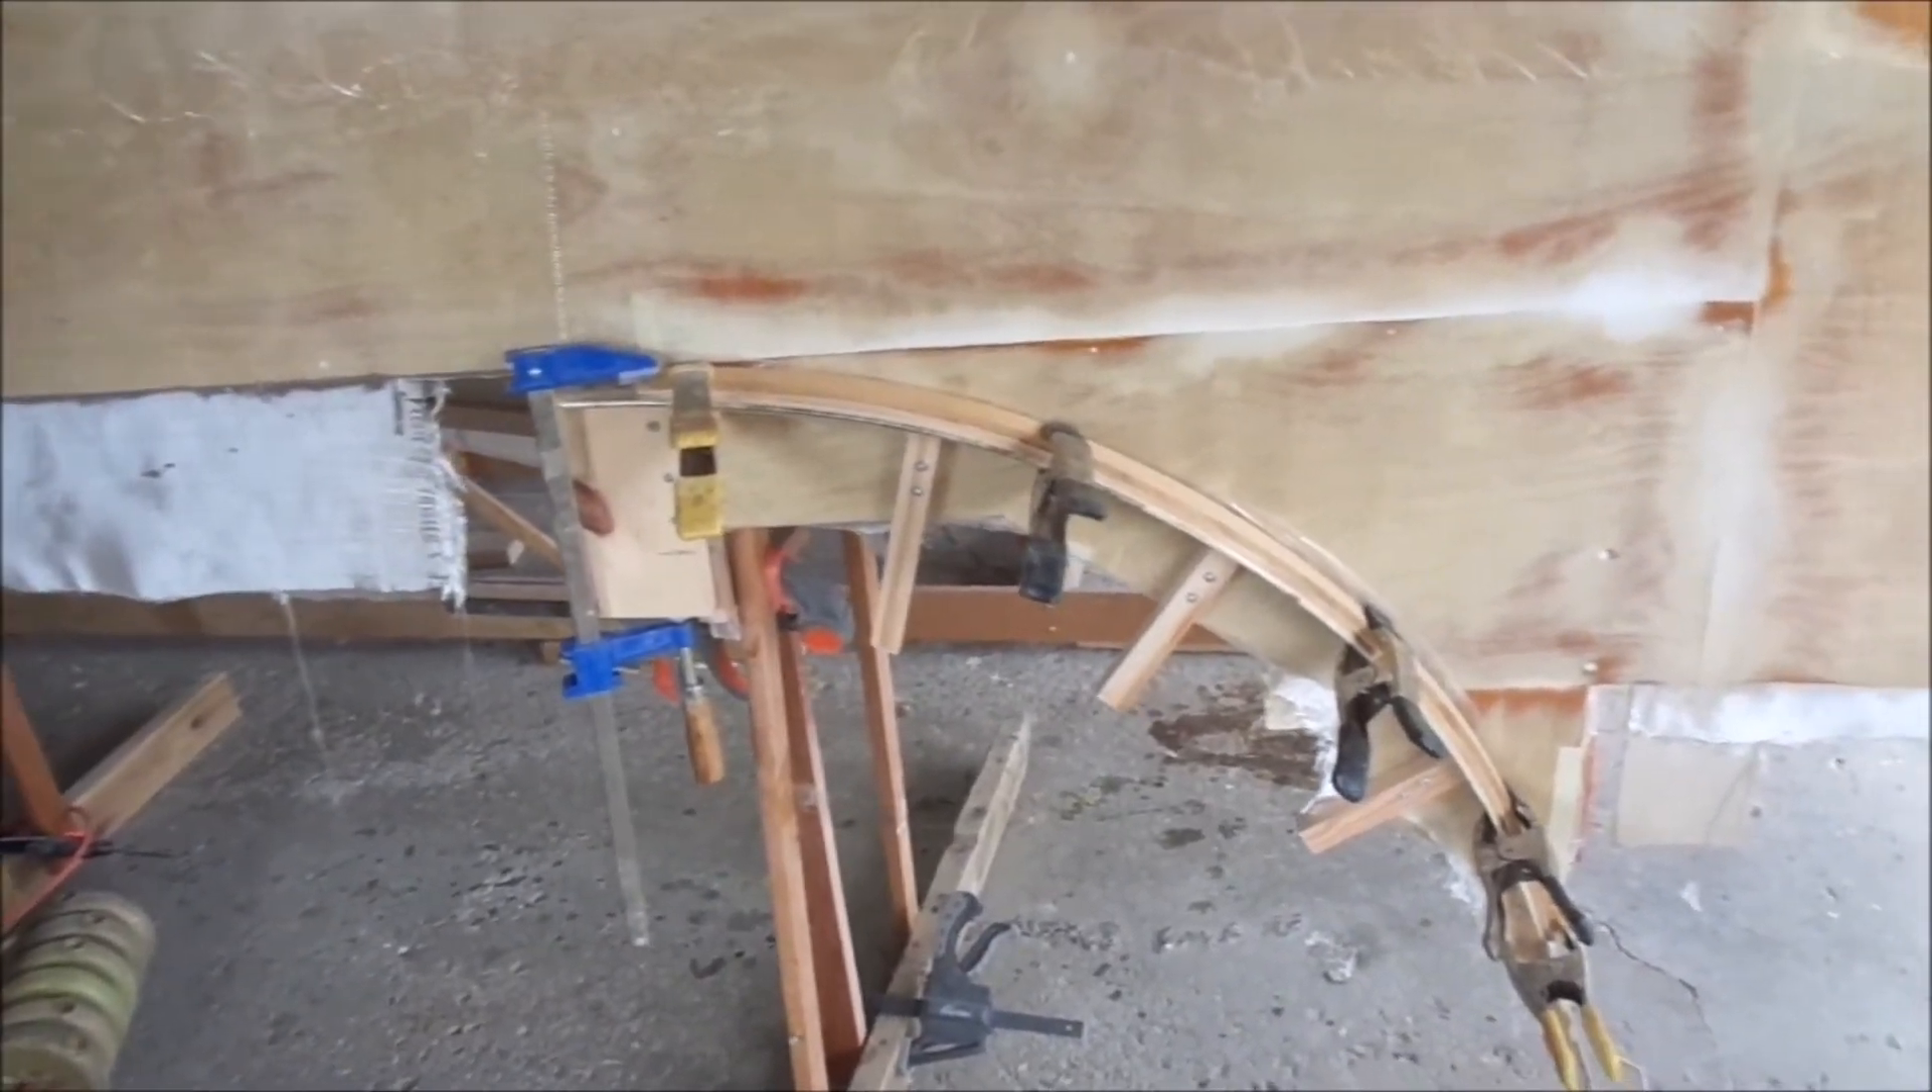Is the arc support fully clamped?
Yes.